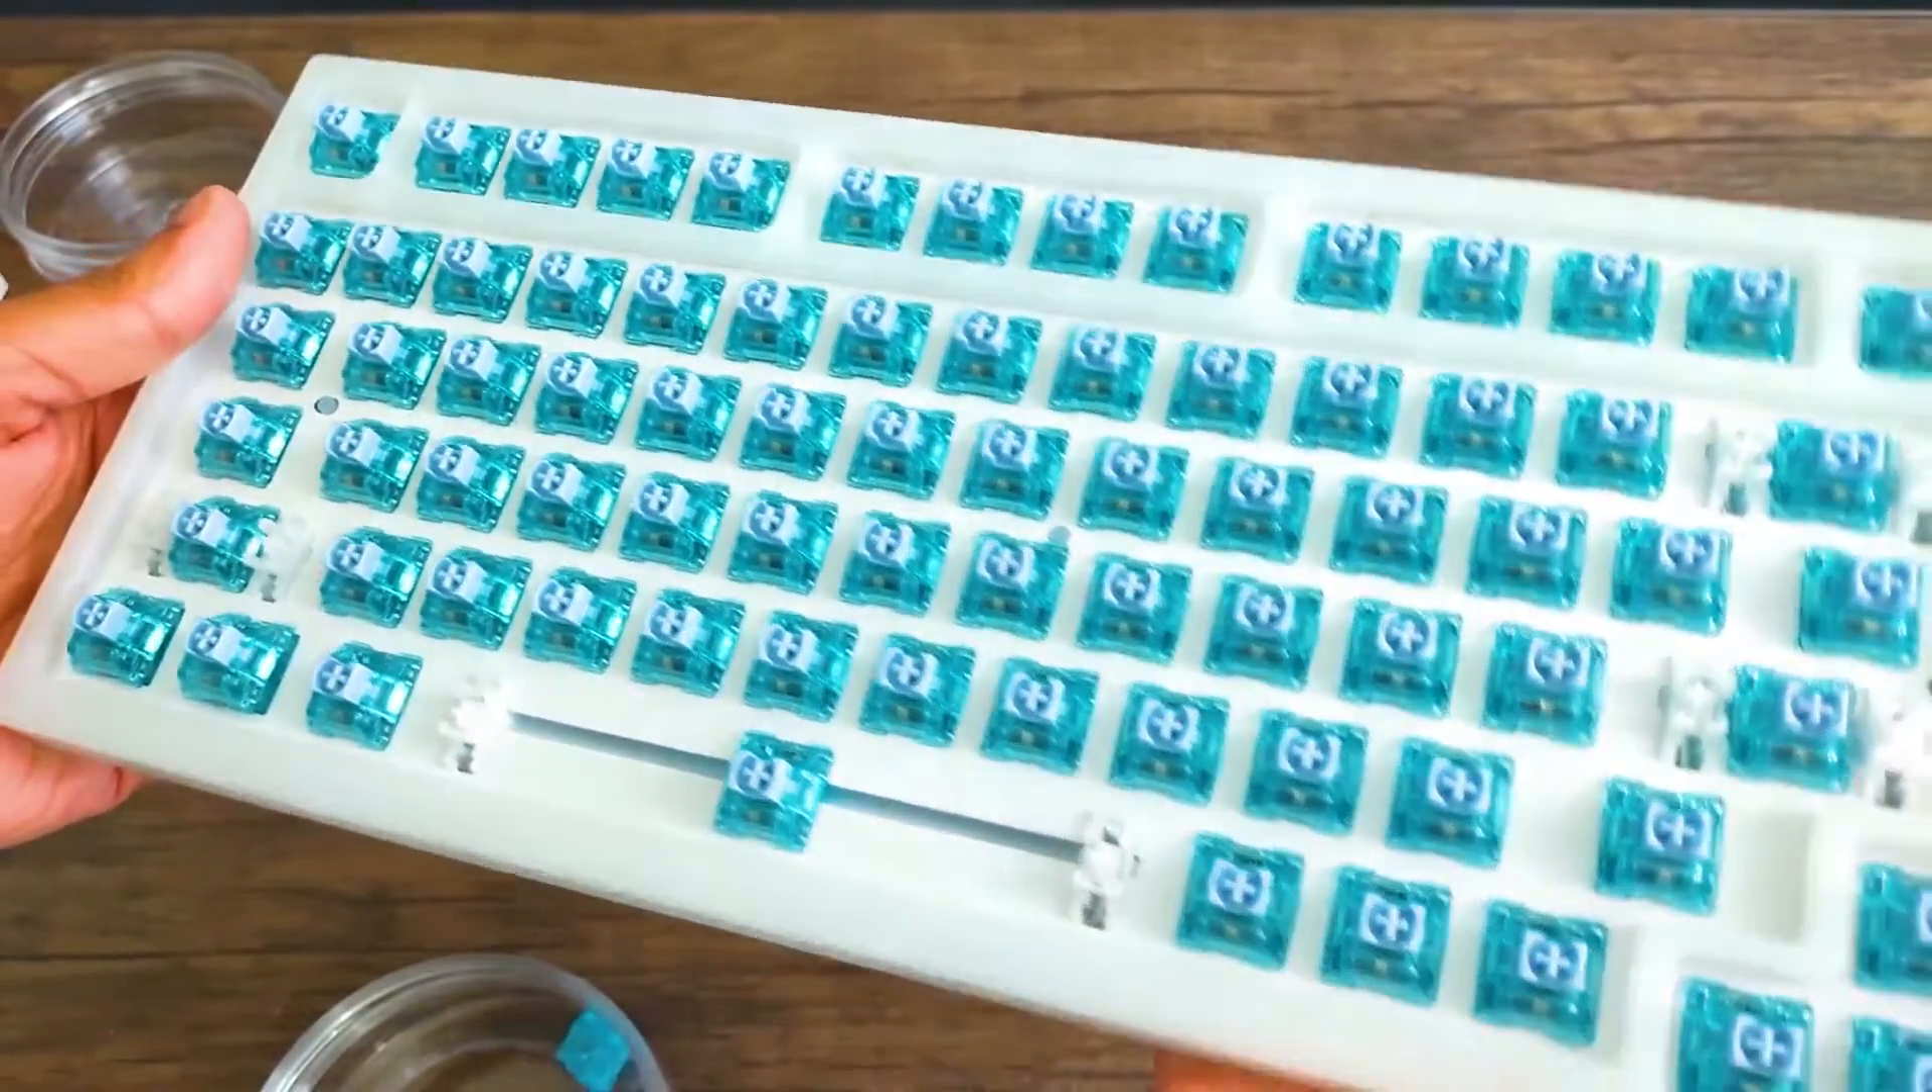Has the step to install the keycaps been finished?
No.